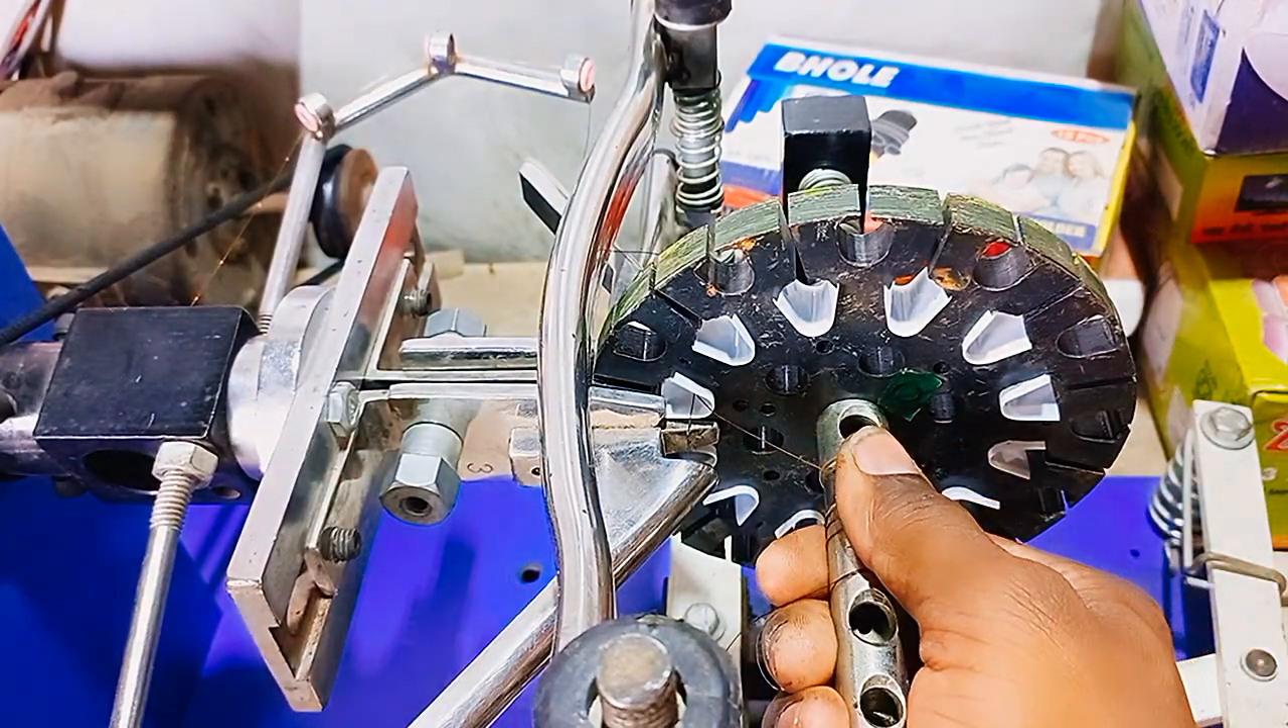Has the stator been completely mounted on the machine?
Yes.